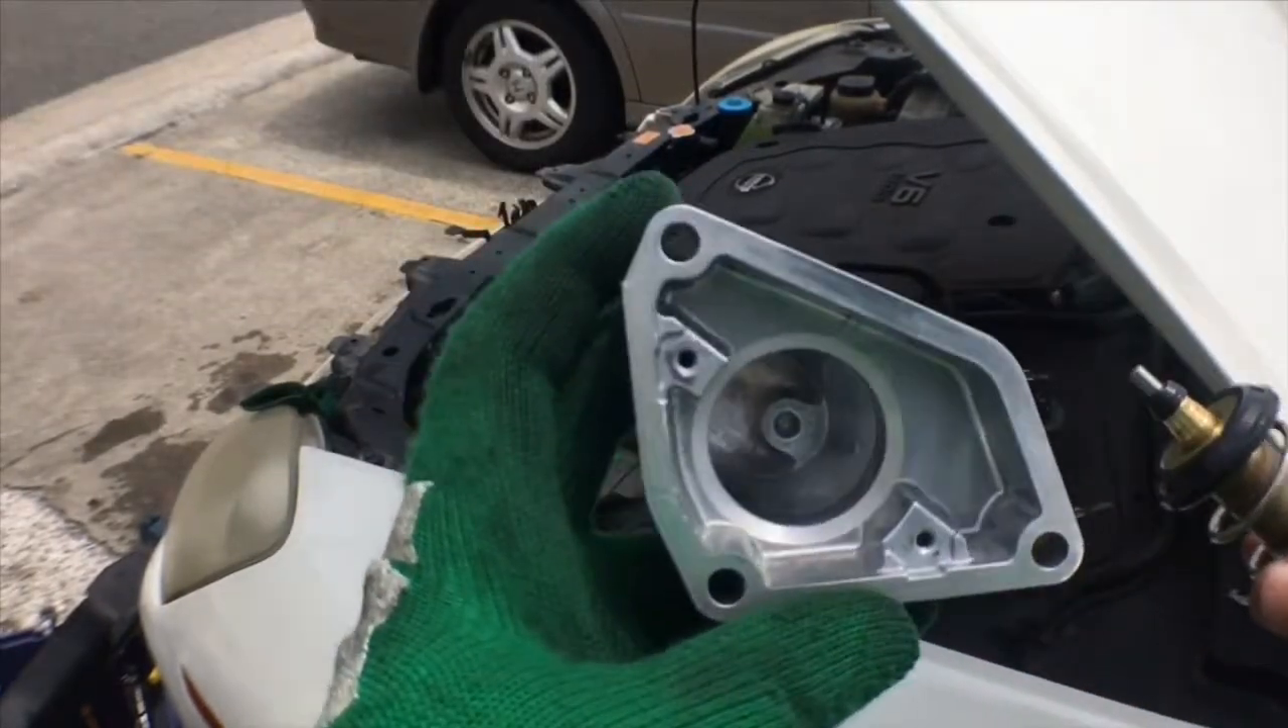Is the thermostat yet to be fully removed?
No.